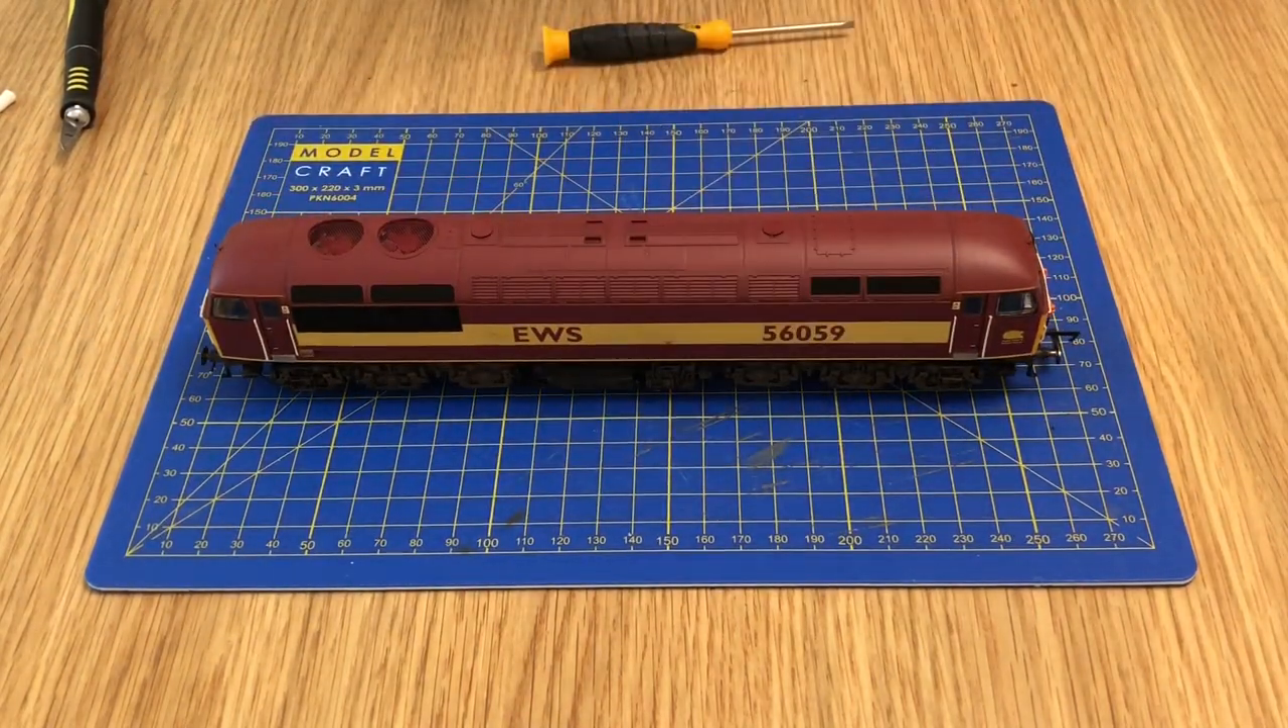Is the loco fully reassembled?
Yes.